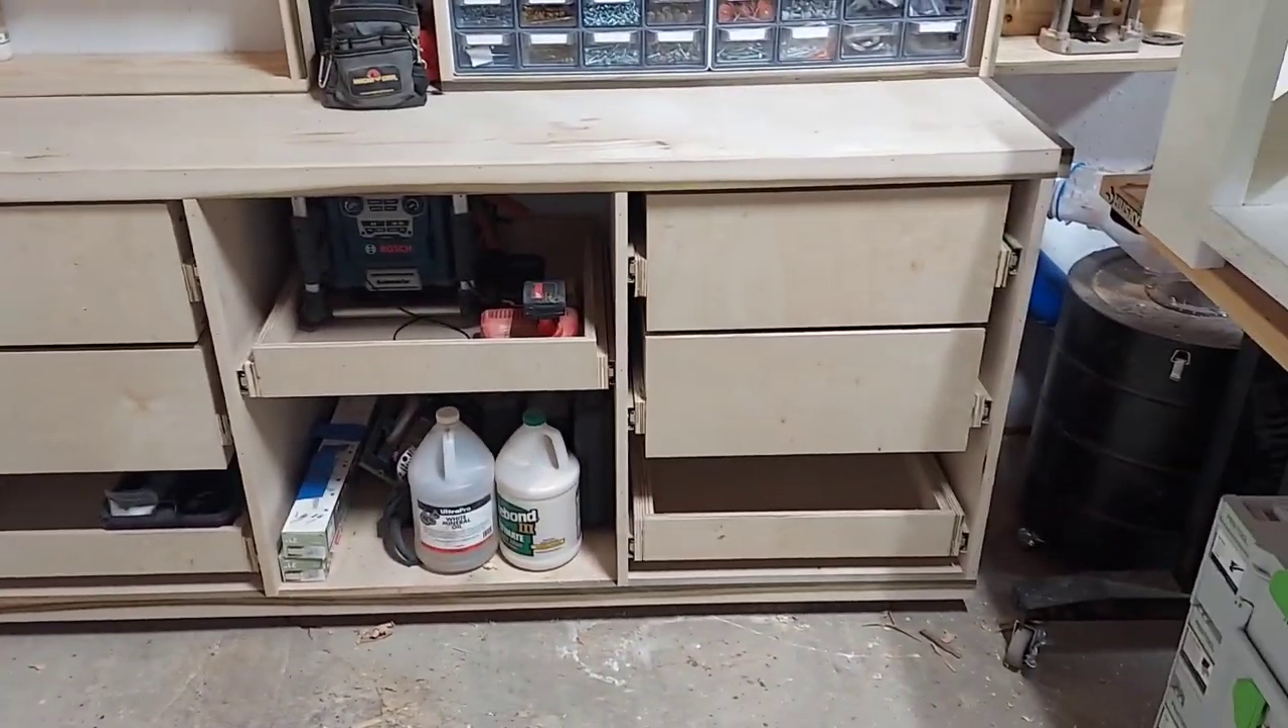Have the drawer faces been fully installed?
No.